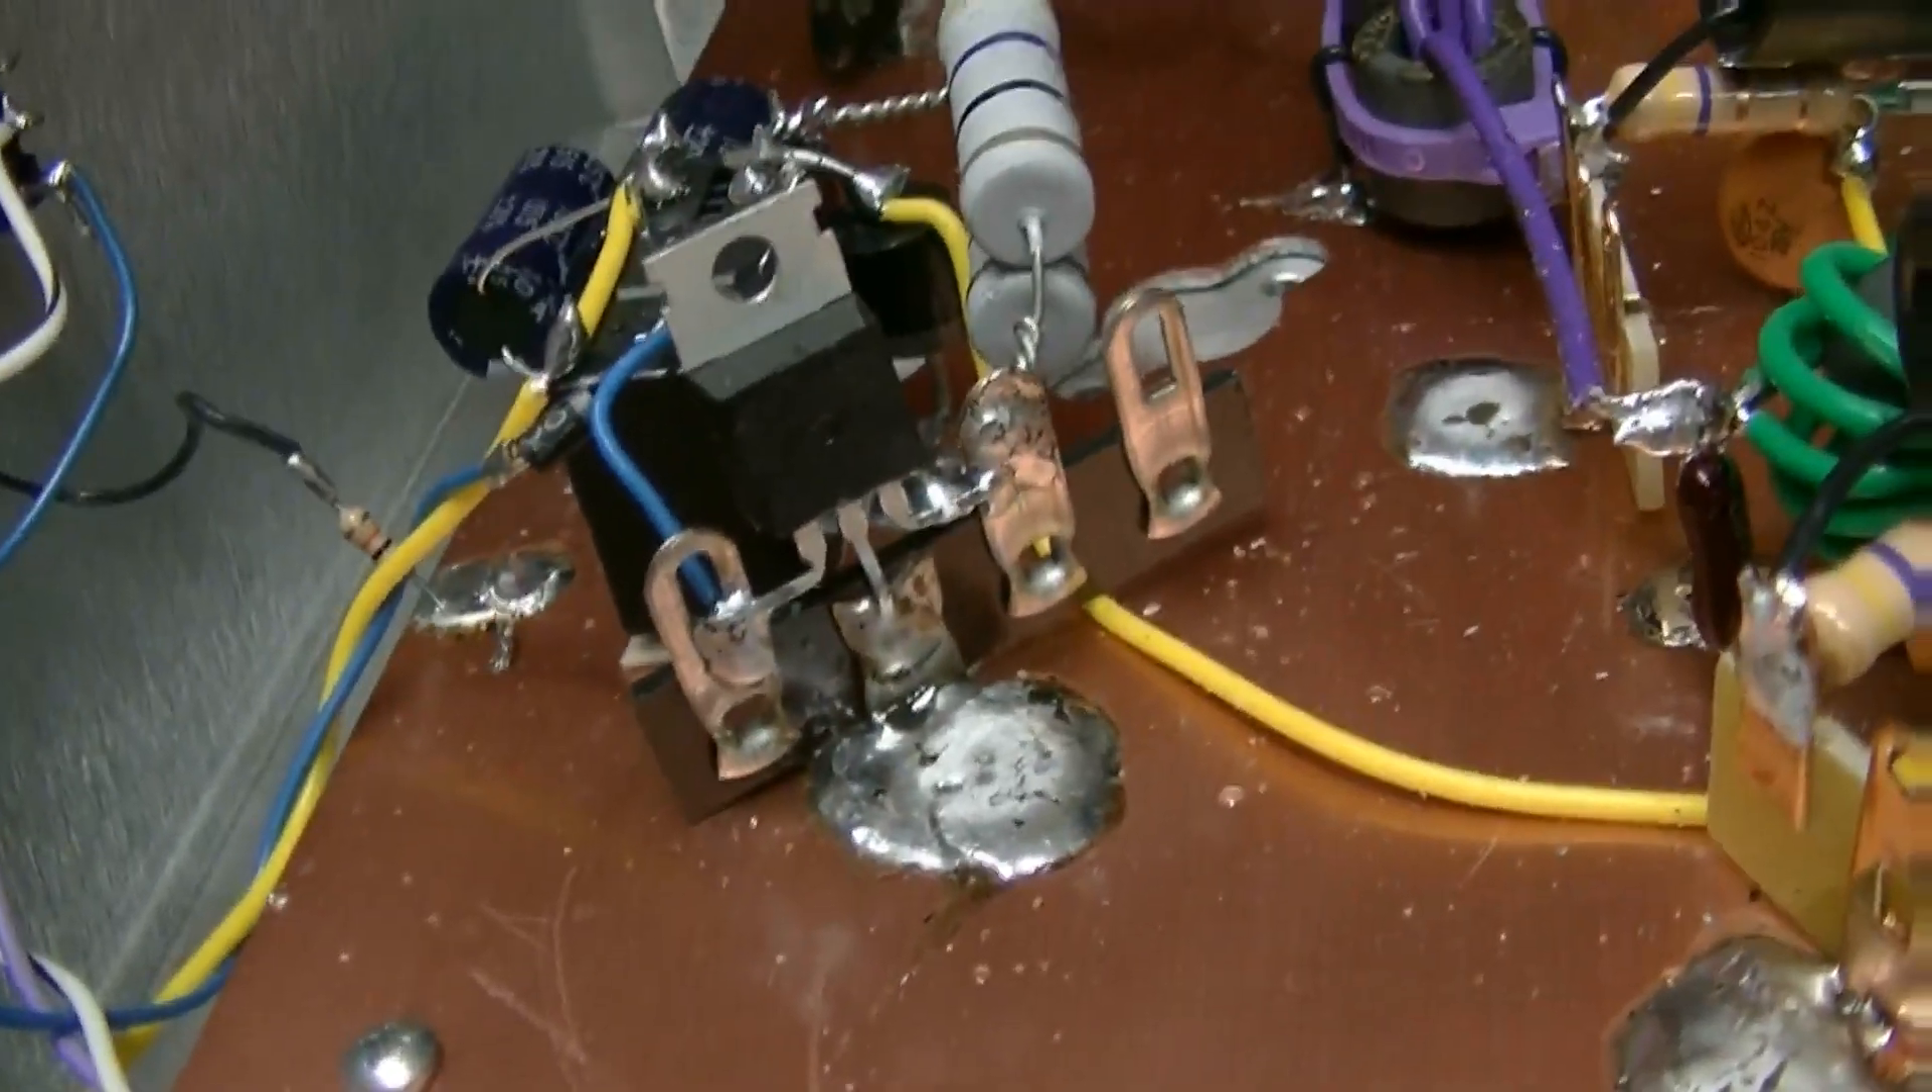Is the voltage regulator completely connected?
Yes.